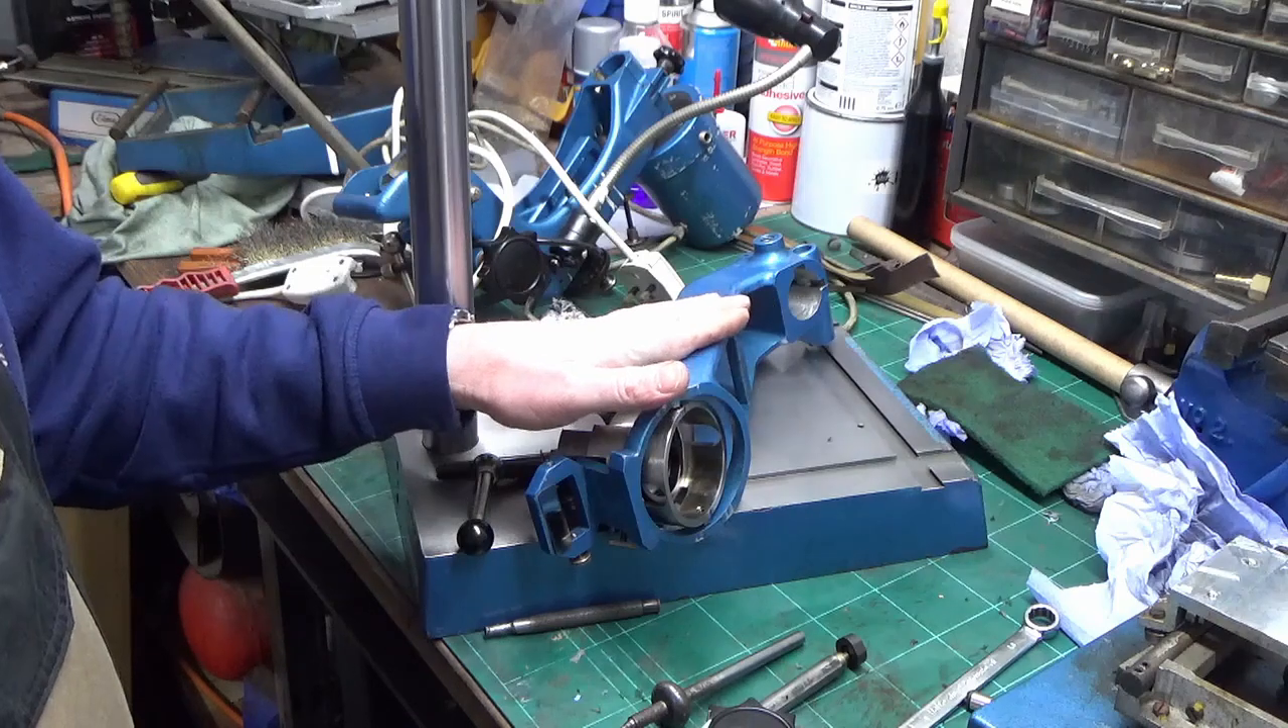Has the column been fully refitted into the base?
Yes.